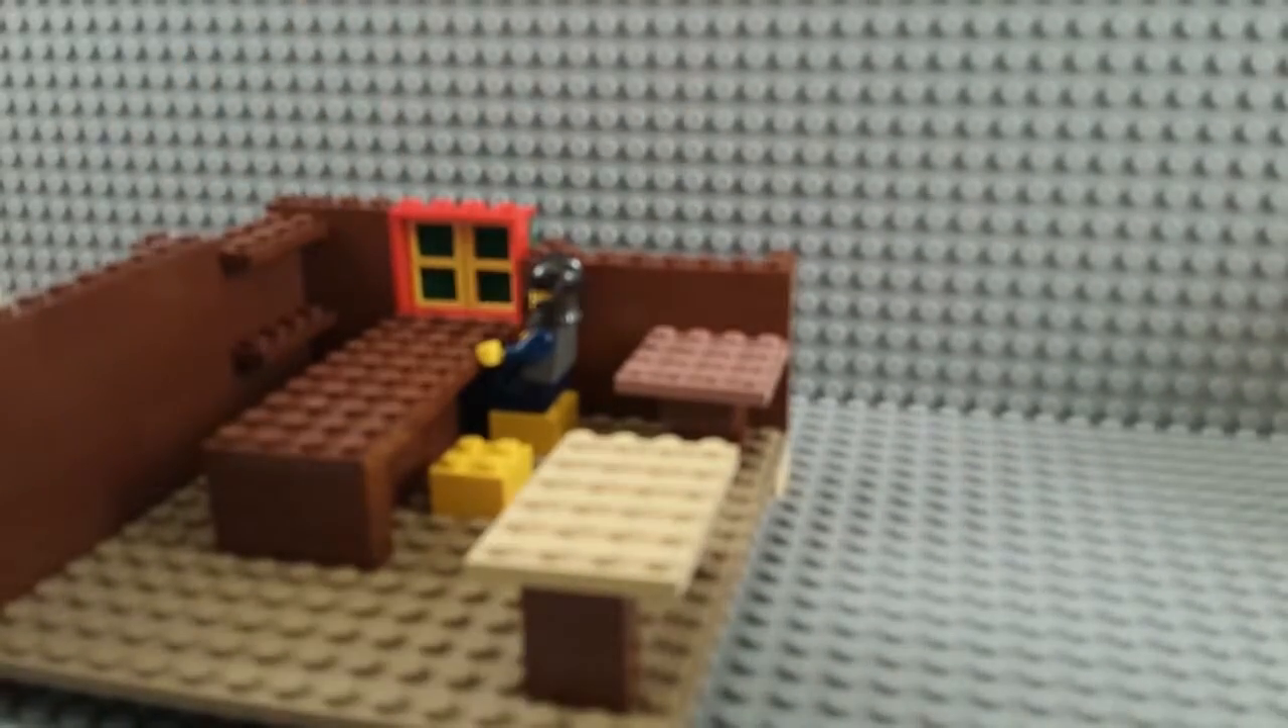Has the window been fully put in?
Yes.